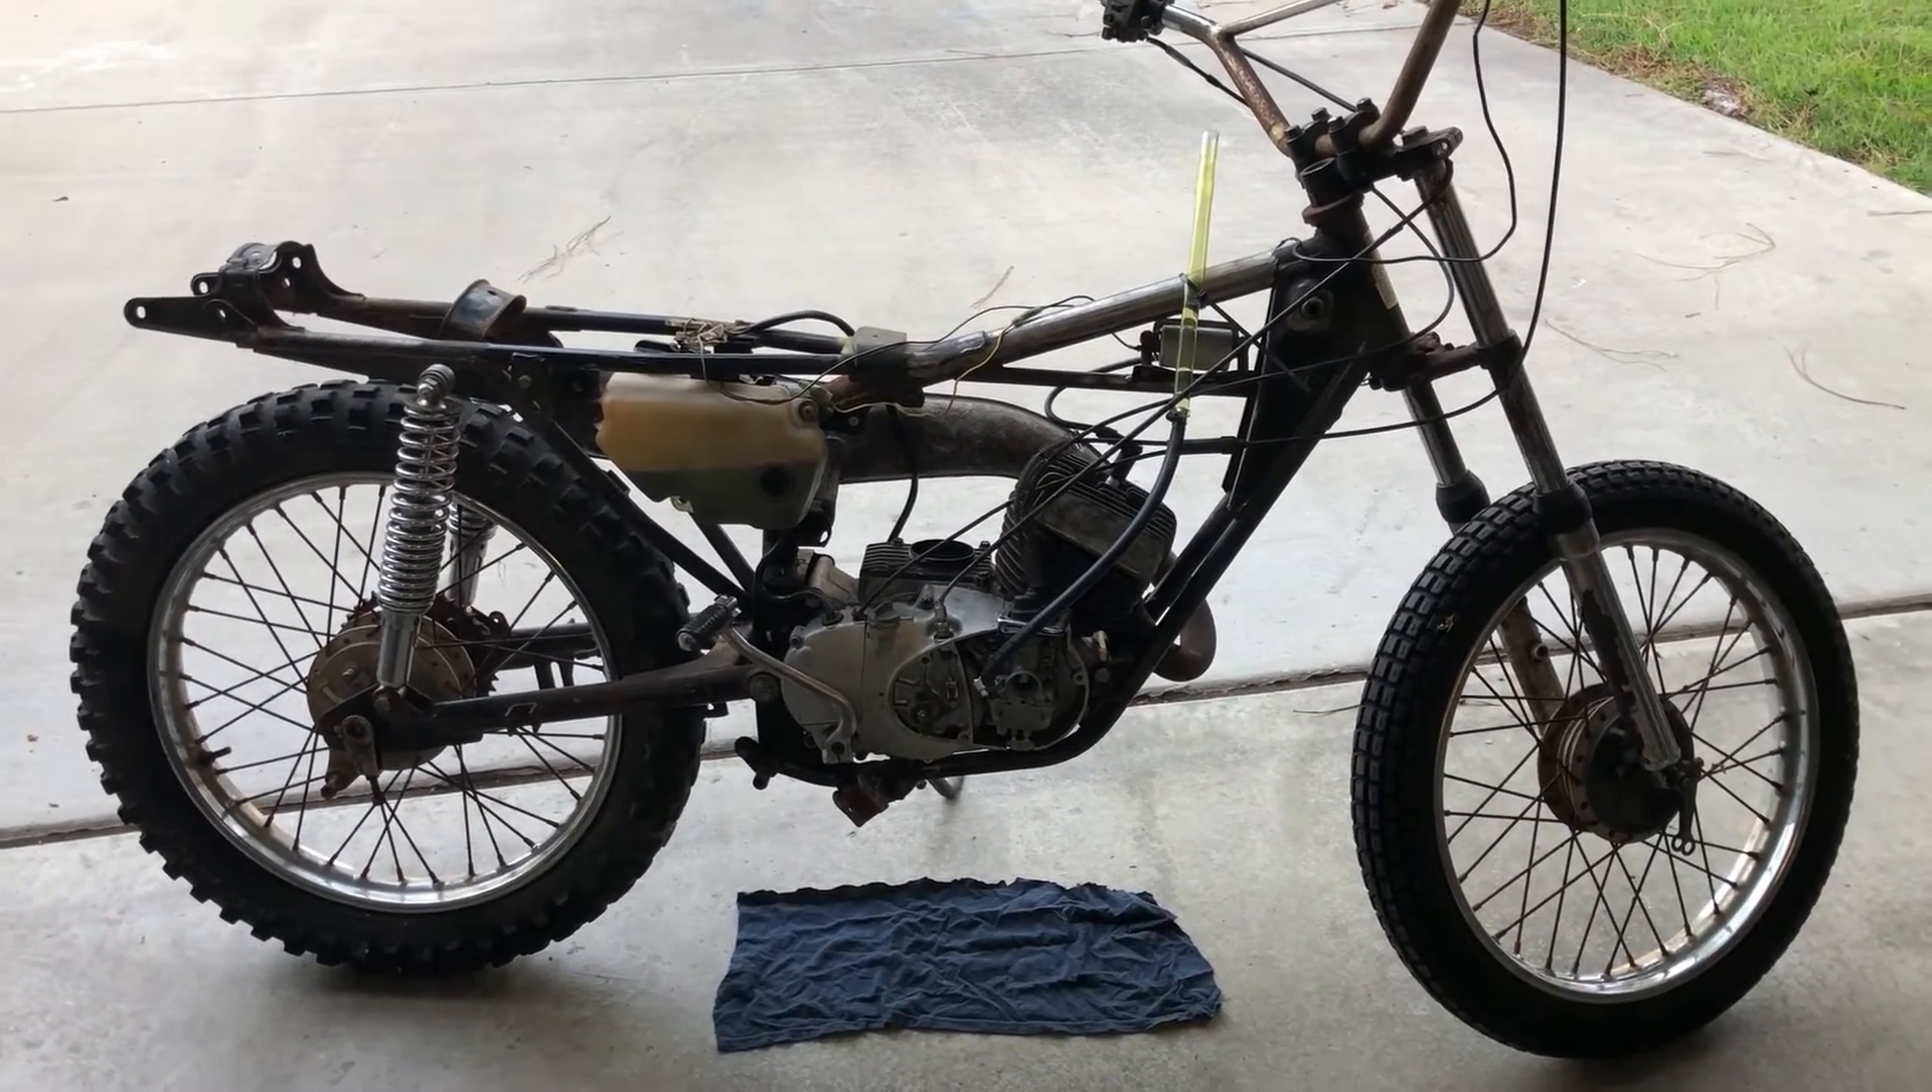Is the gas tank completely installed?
No.